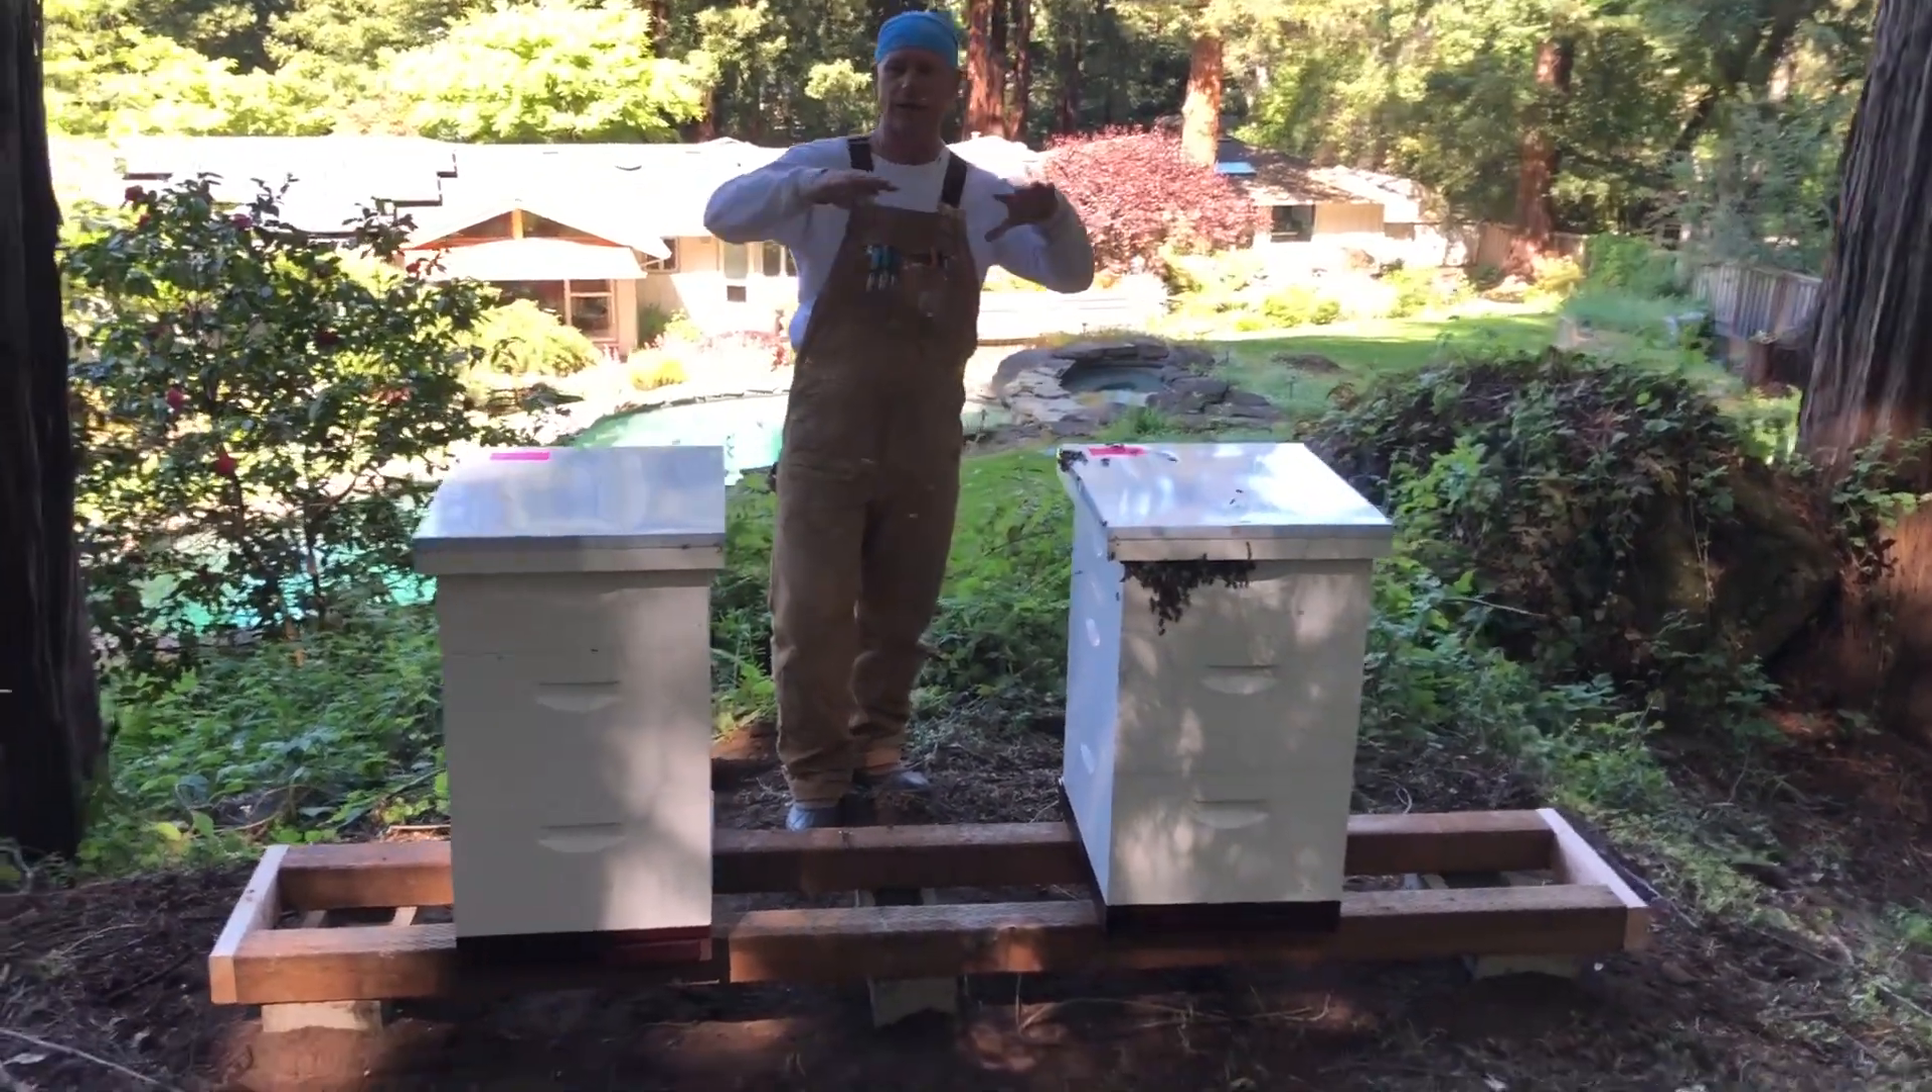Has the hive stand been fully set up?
Yes.